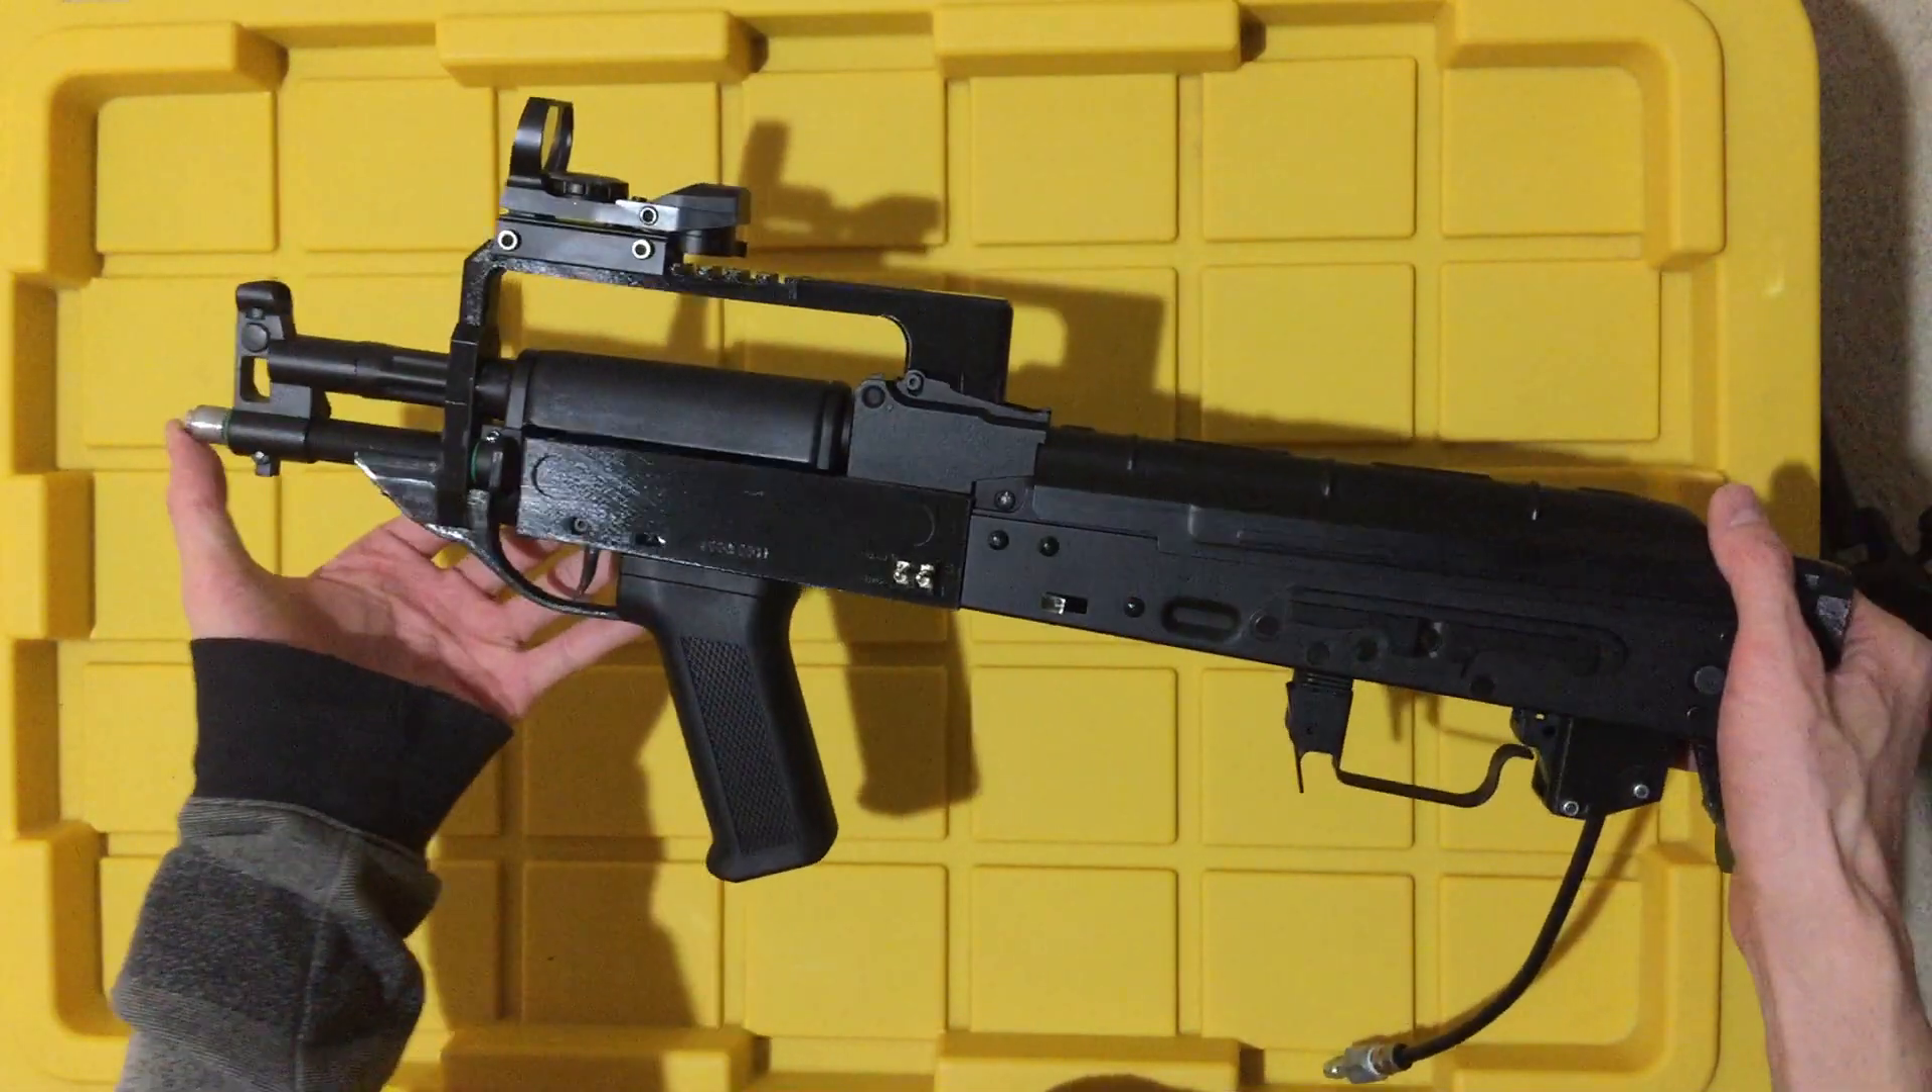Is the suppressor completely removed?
Yes.